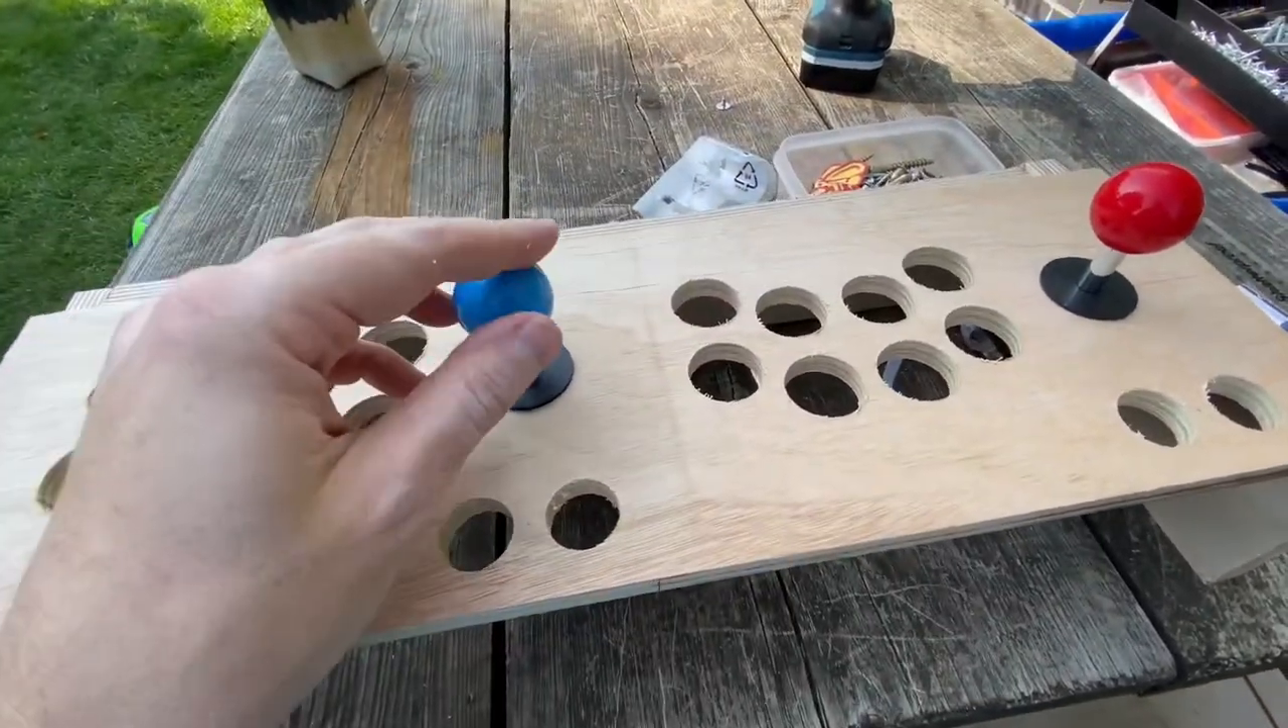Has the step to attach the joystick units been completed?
Yes.